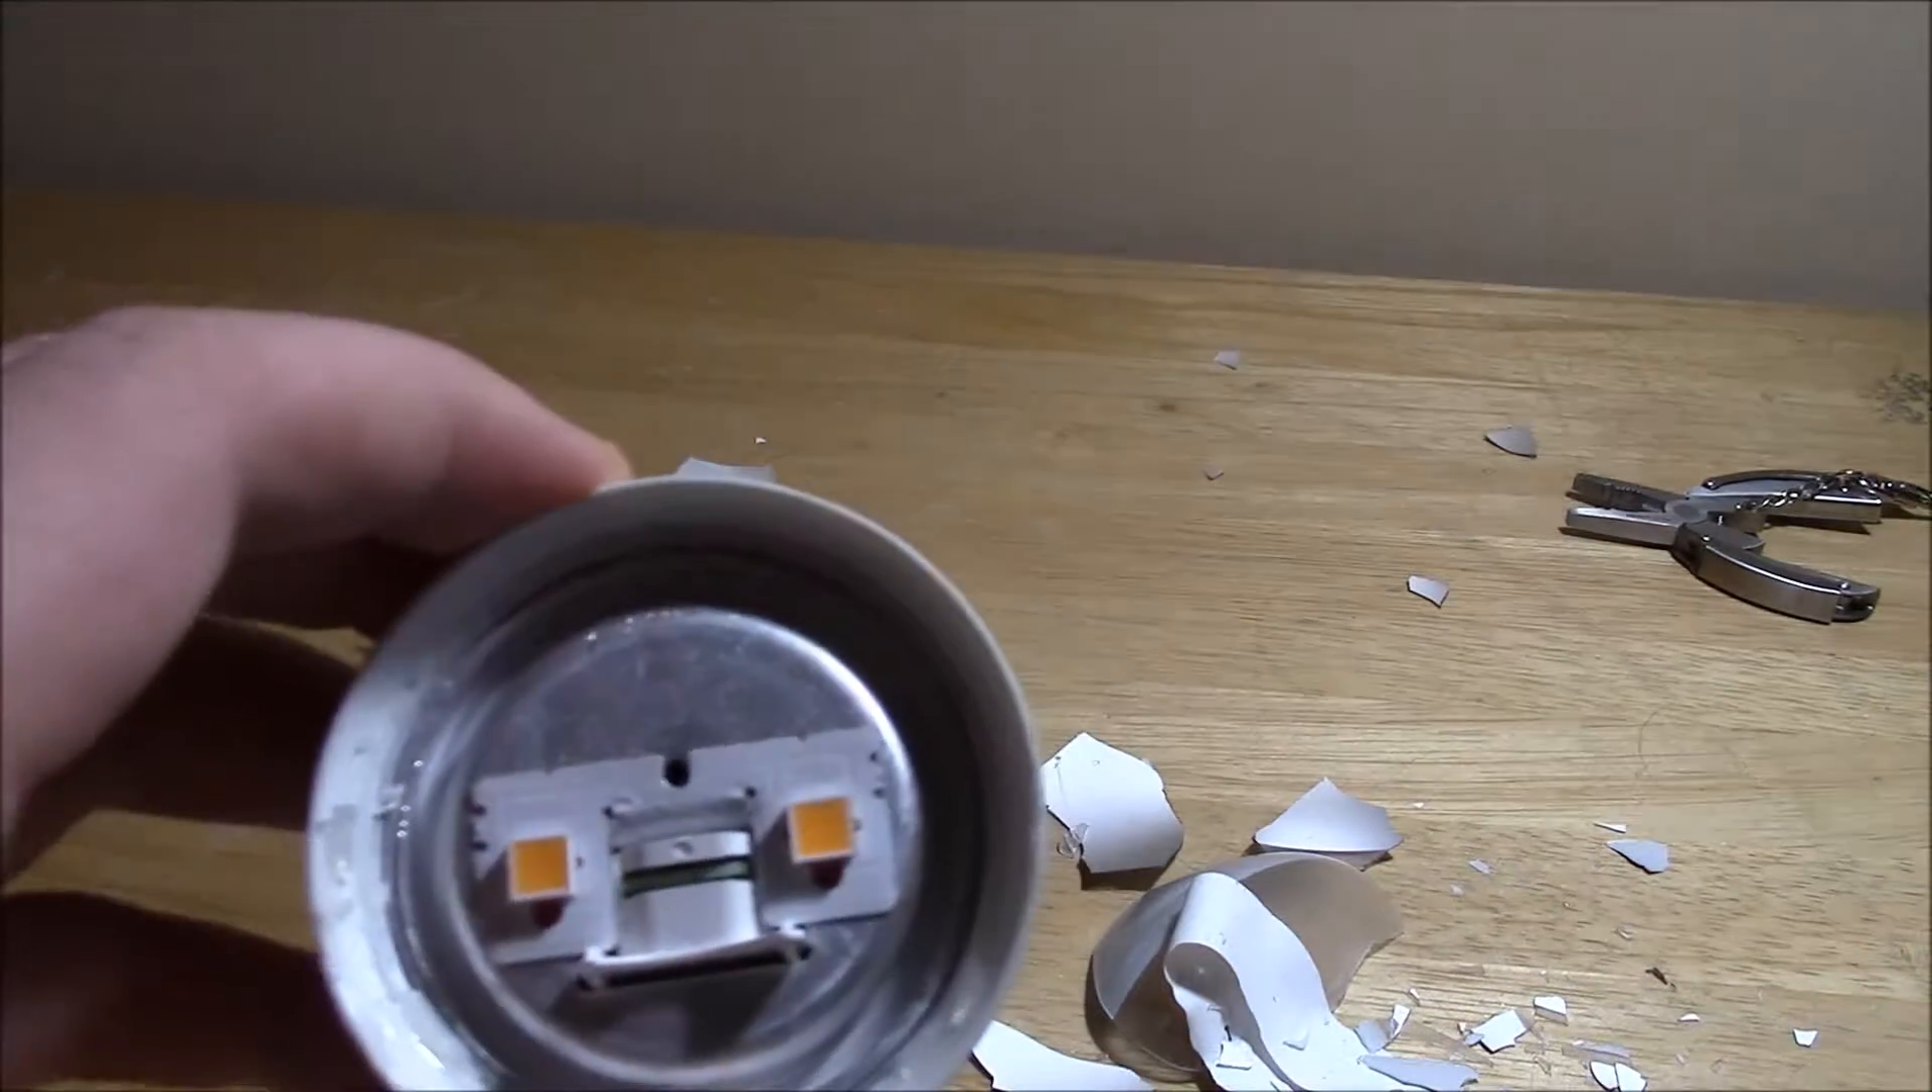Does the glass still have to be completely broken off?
No.